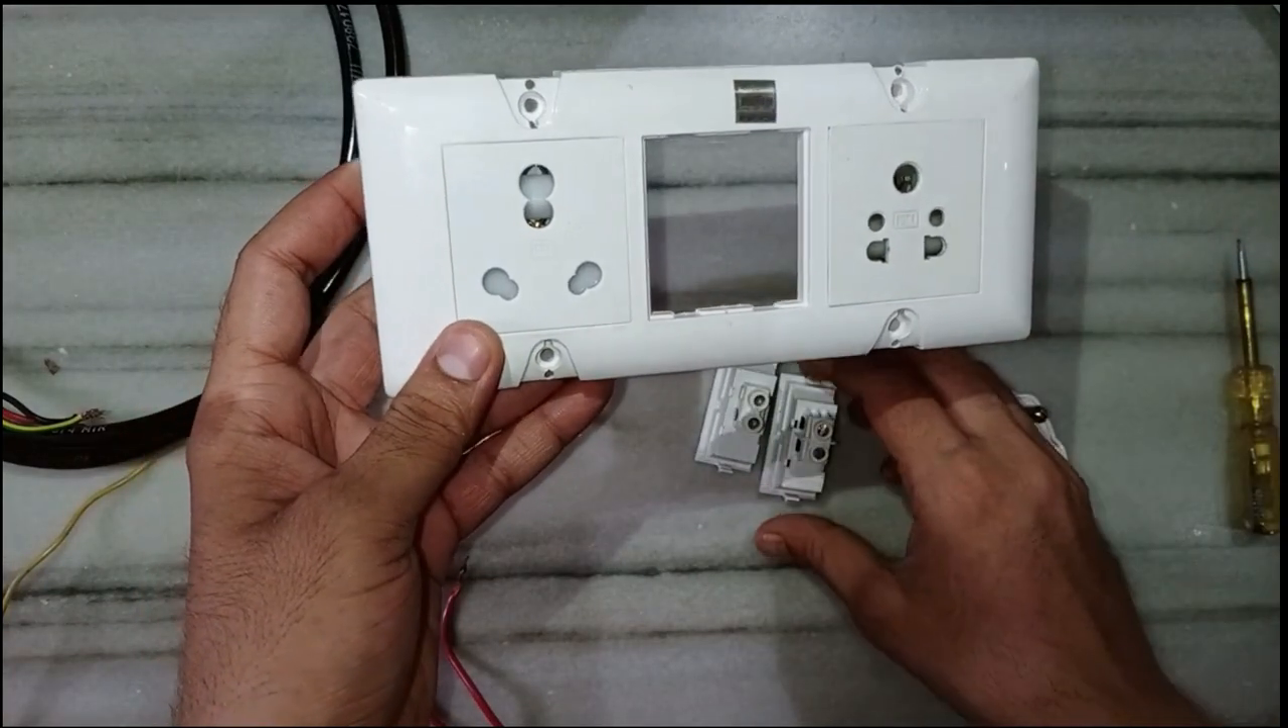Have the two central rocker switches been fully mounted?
No.